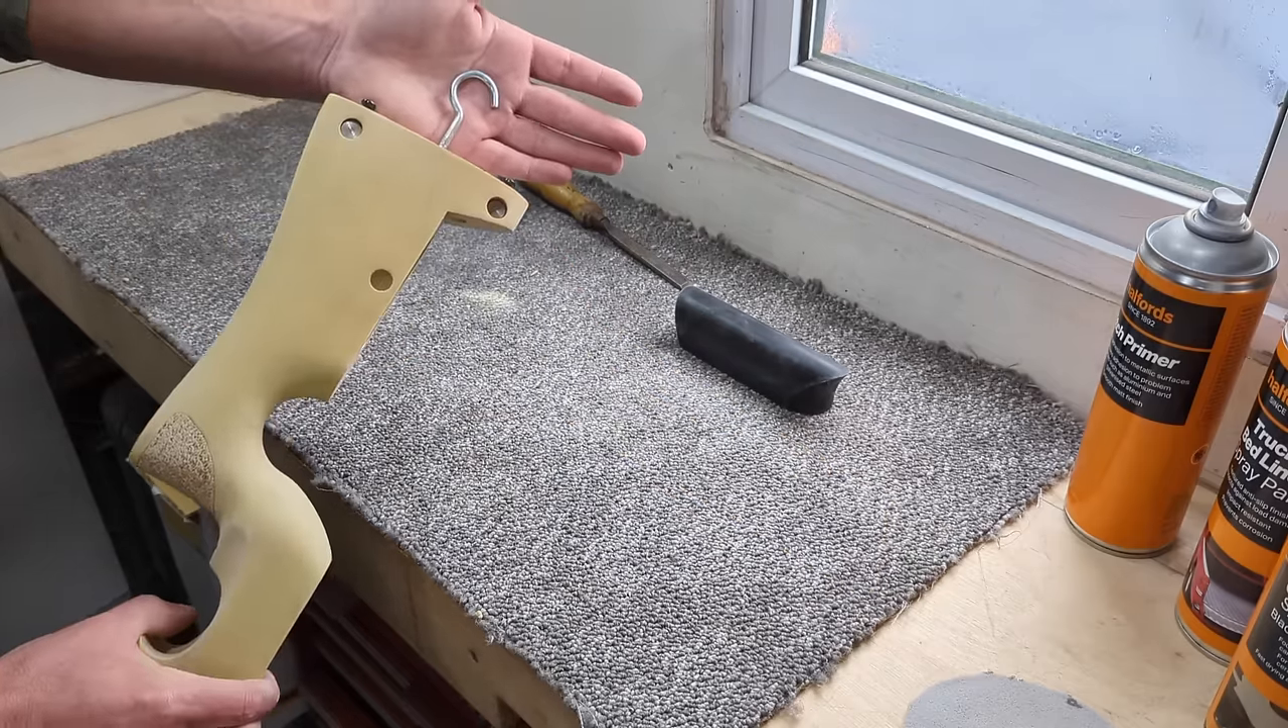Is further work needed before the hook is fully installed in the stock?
No.